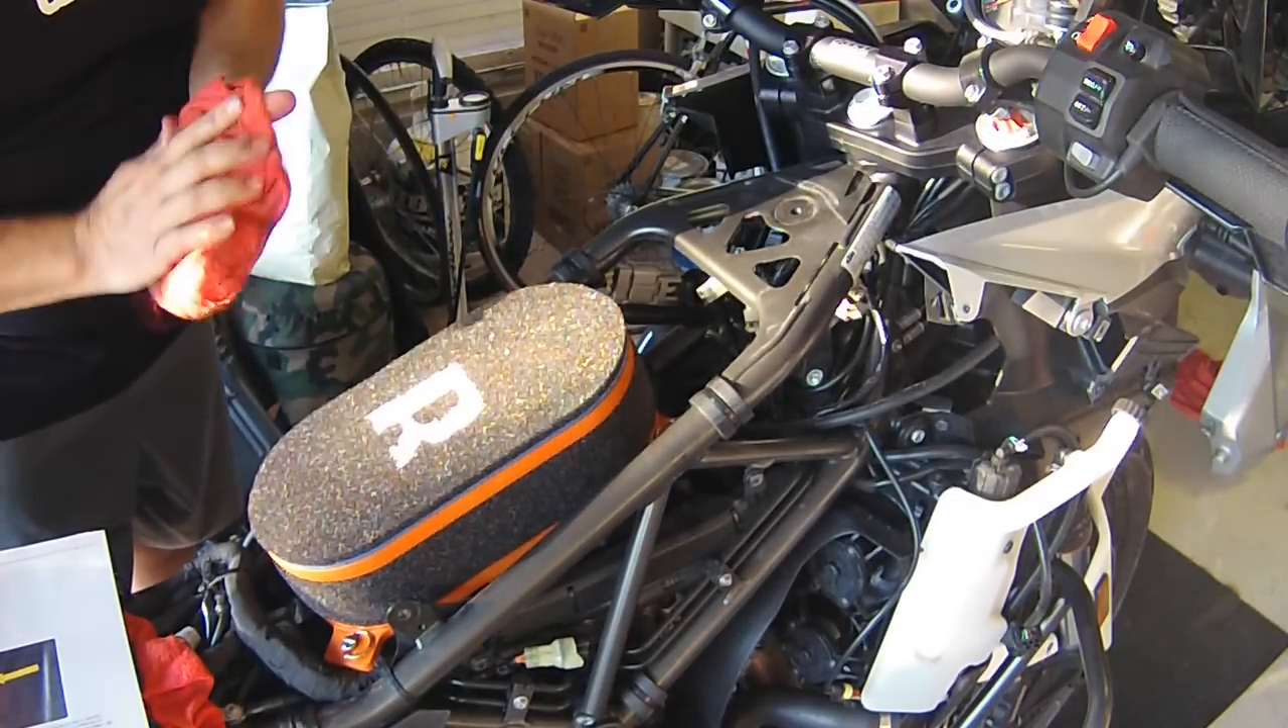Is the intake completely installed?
Yes.